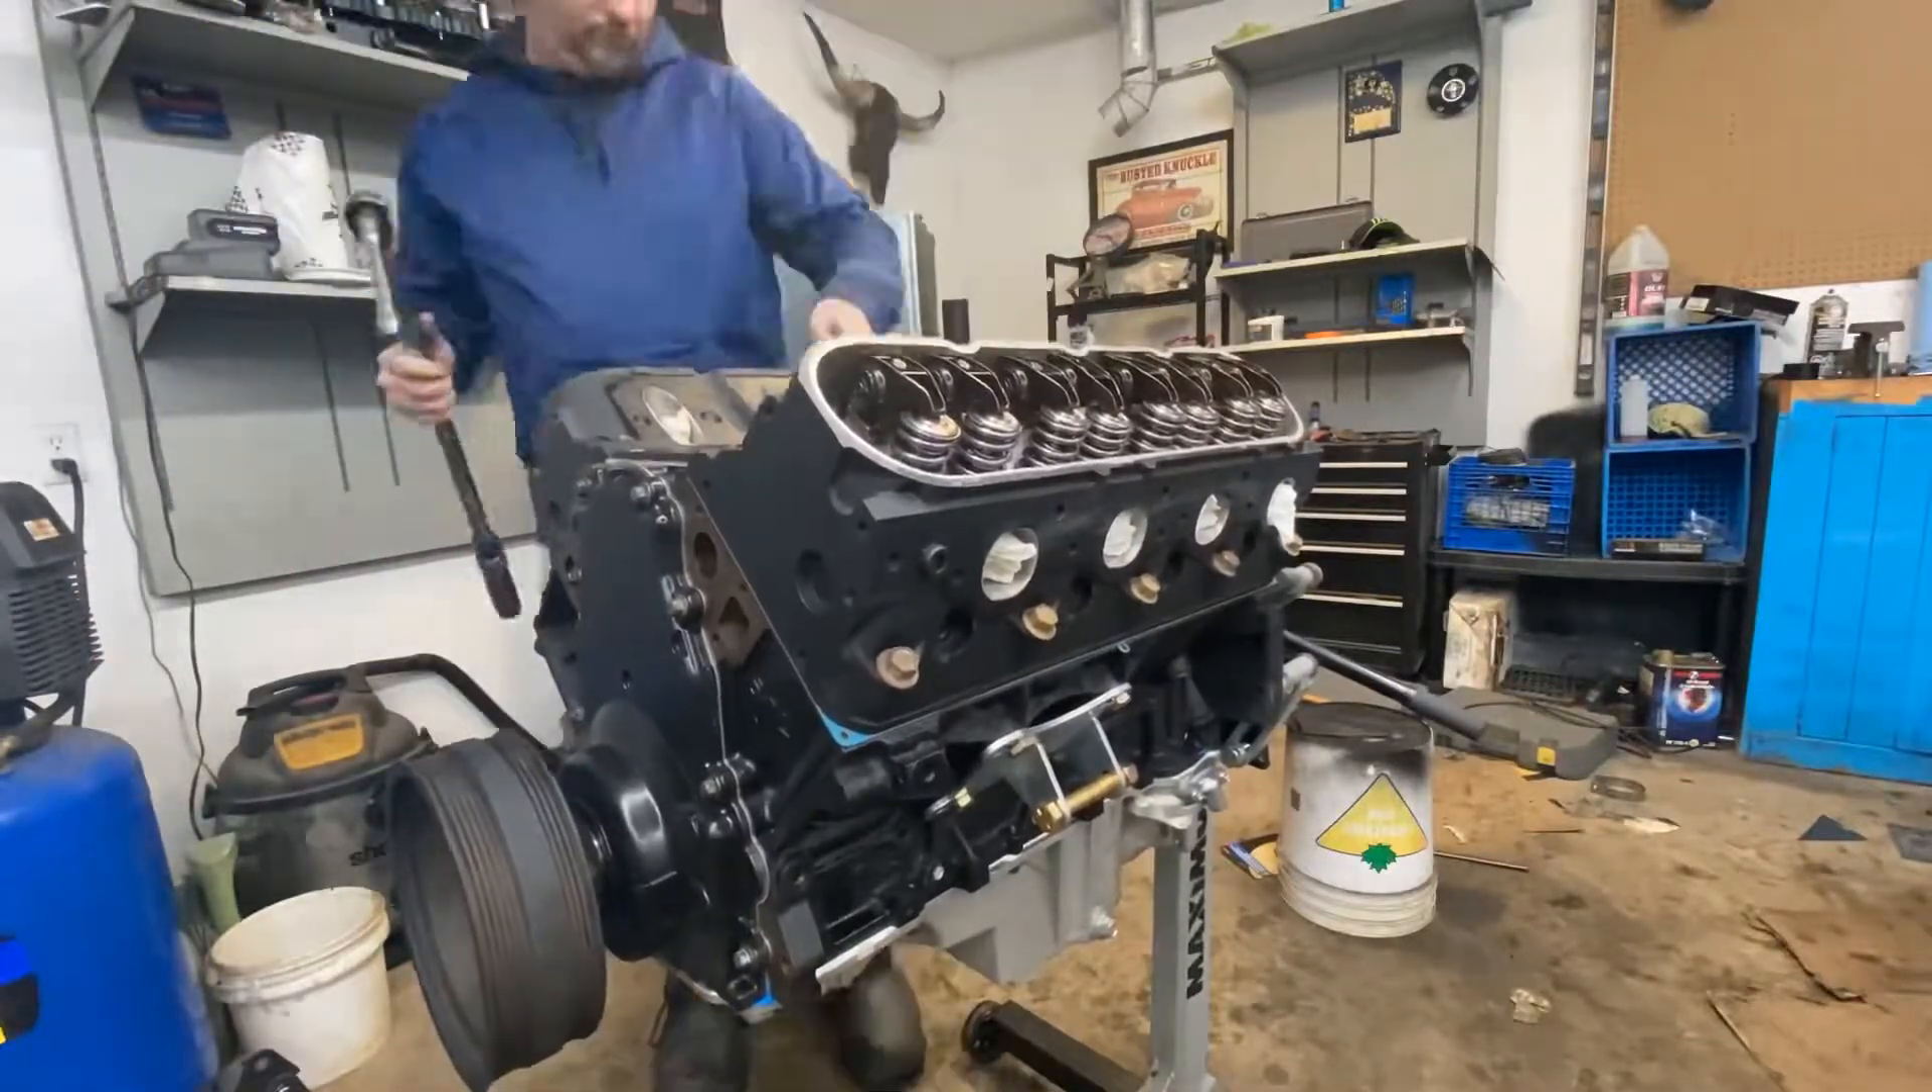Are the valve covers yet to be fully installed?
Yes.